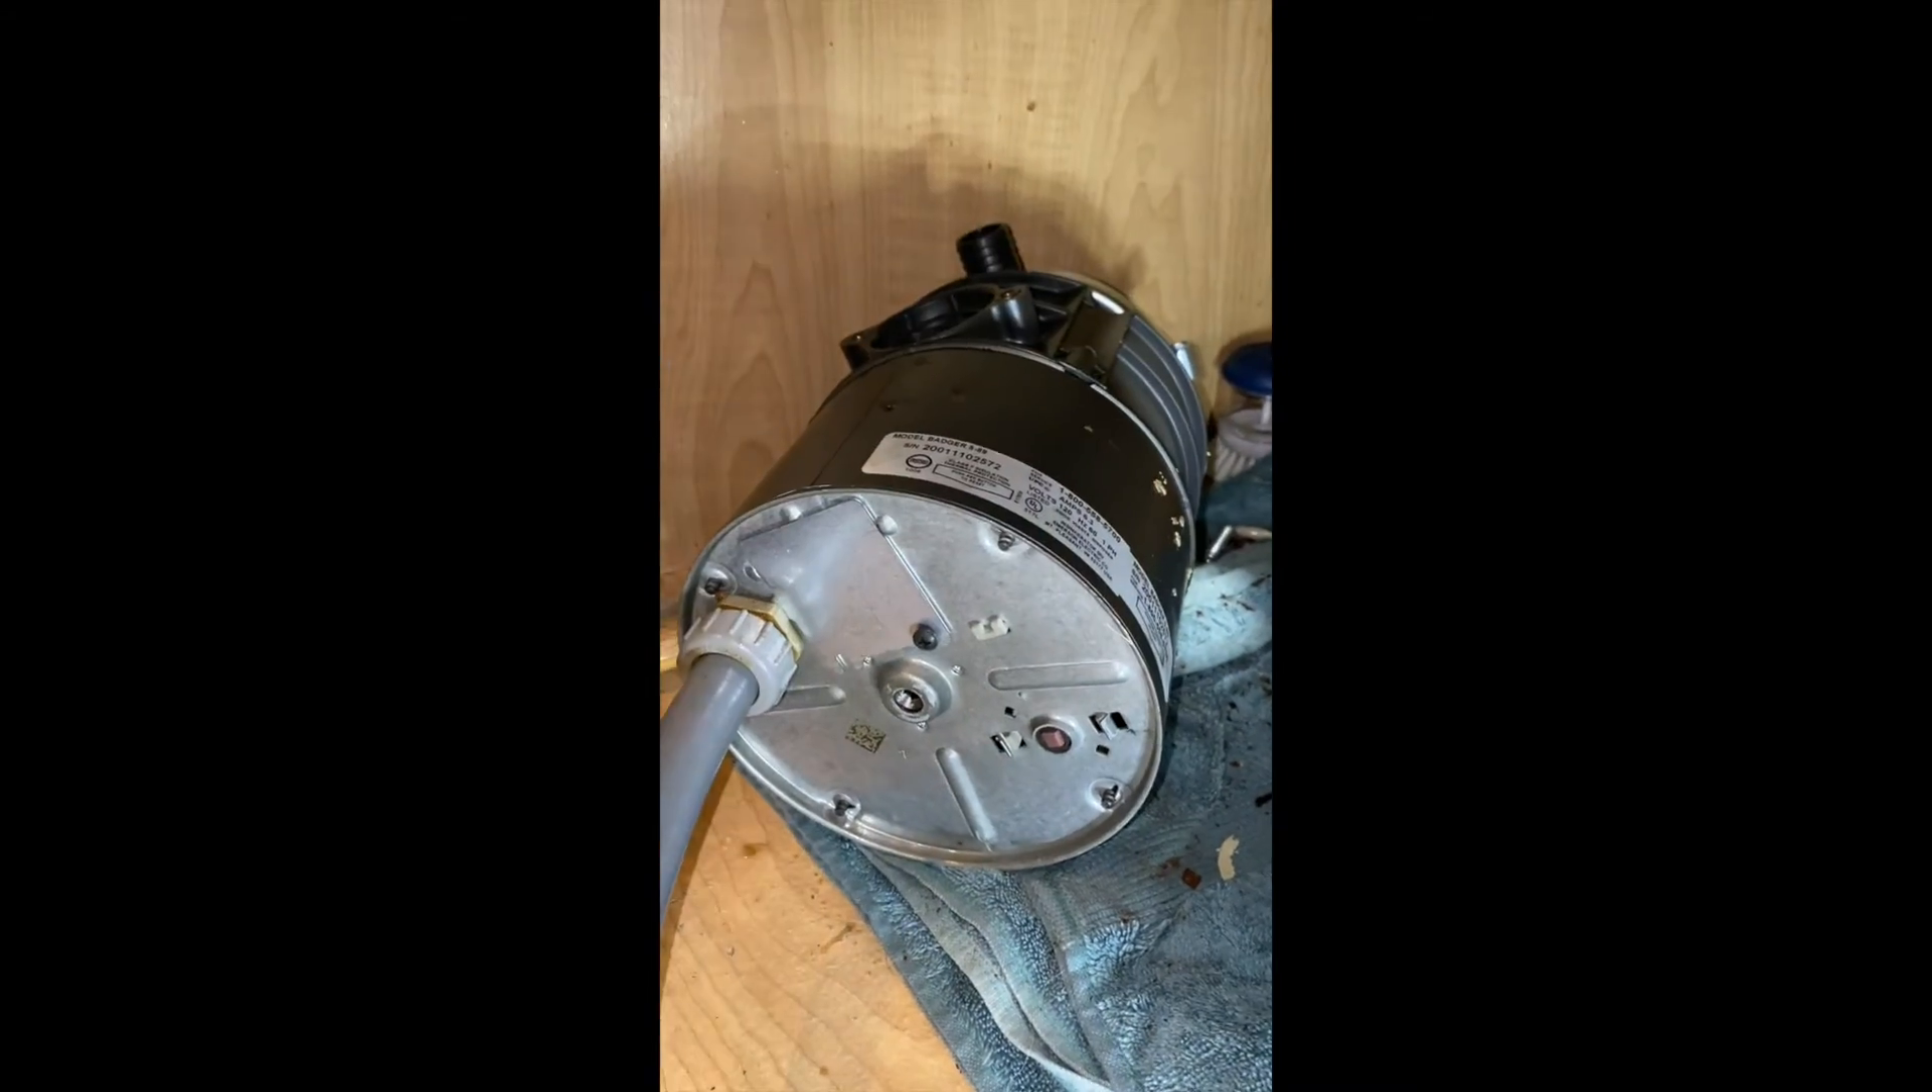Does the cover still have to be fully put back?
No.